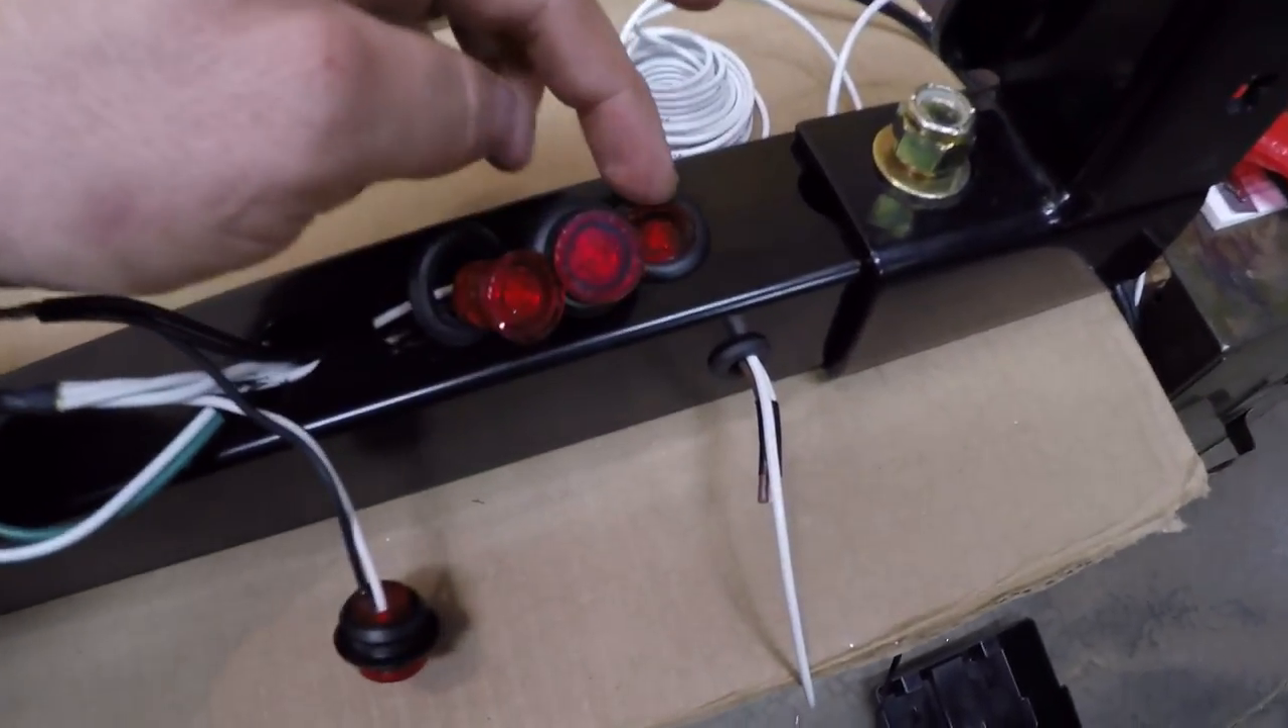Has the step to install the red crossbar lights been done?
No.